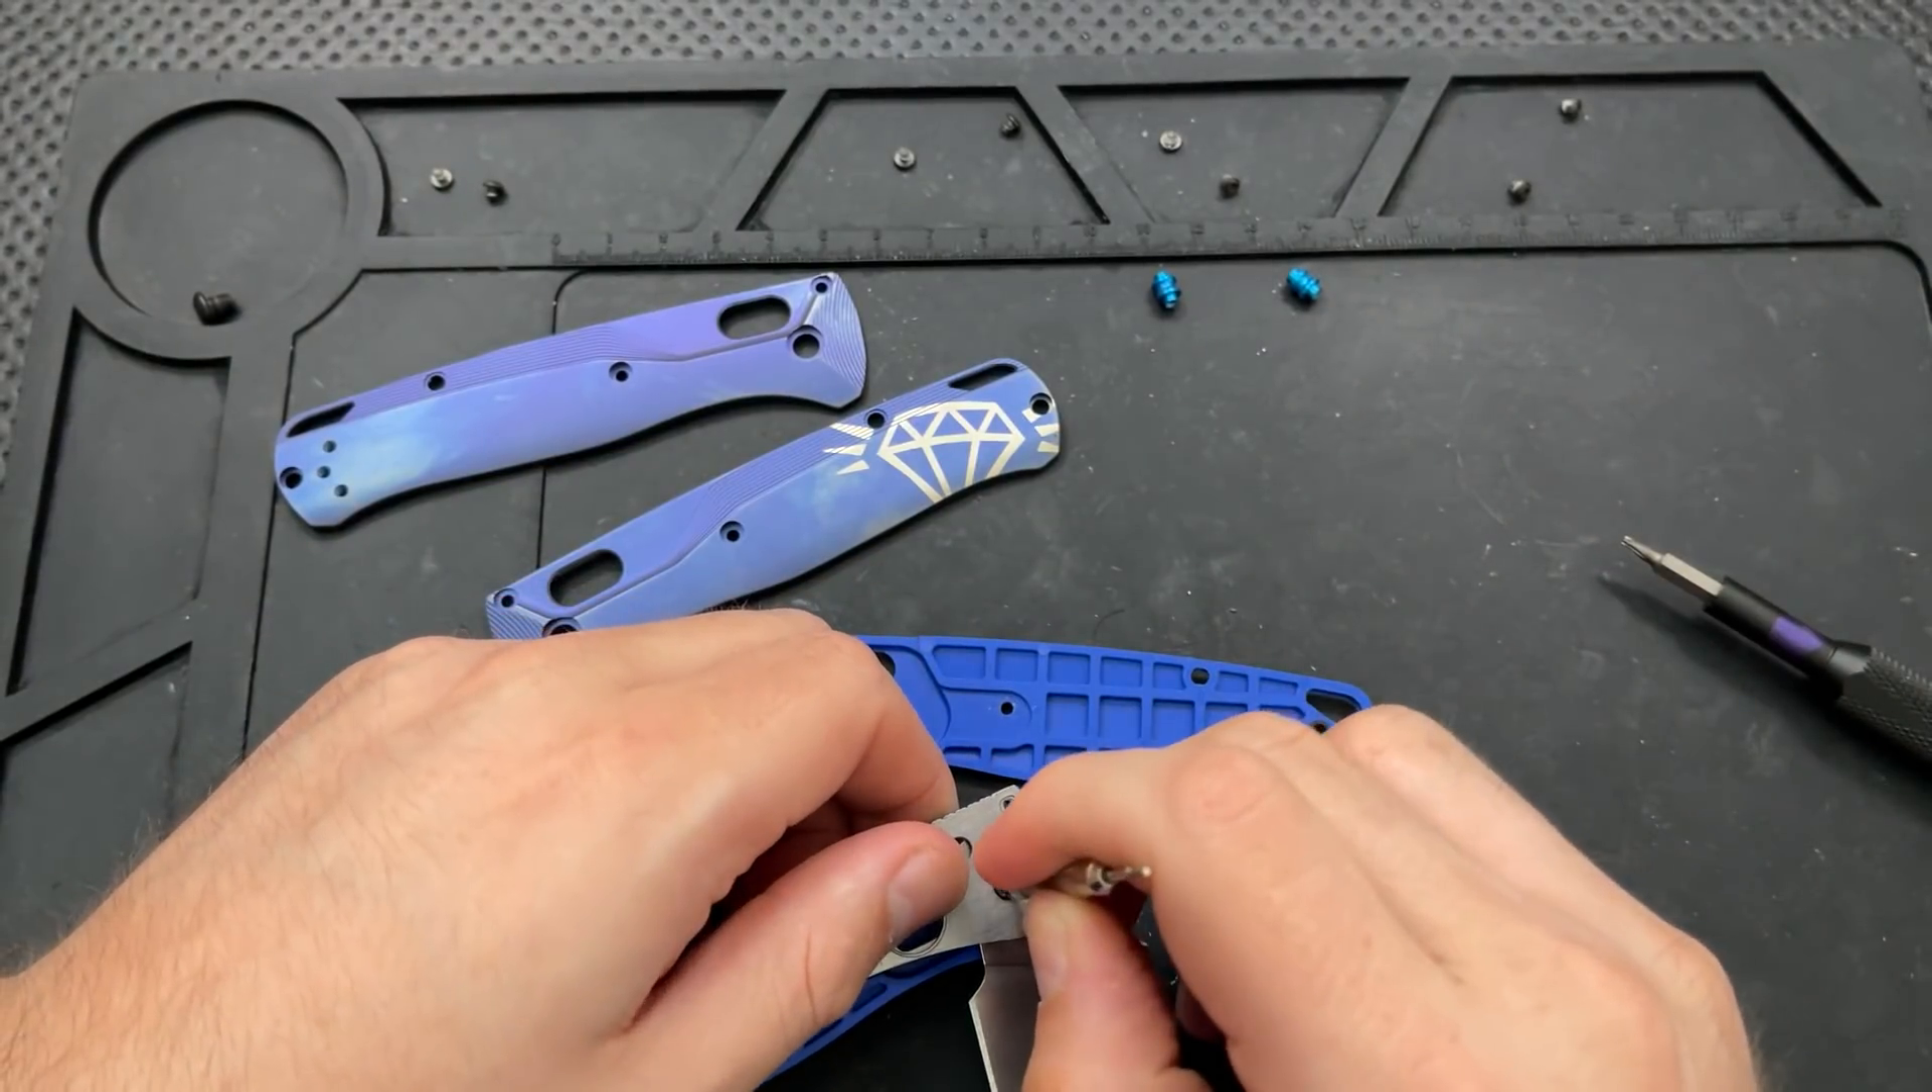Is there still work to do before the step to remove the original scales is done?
Yes.